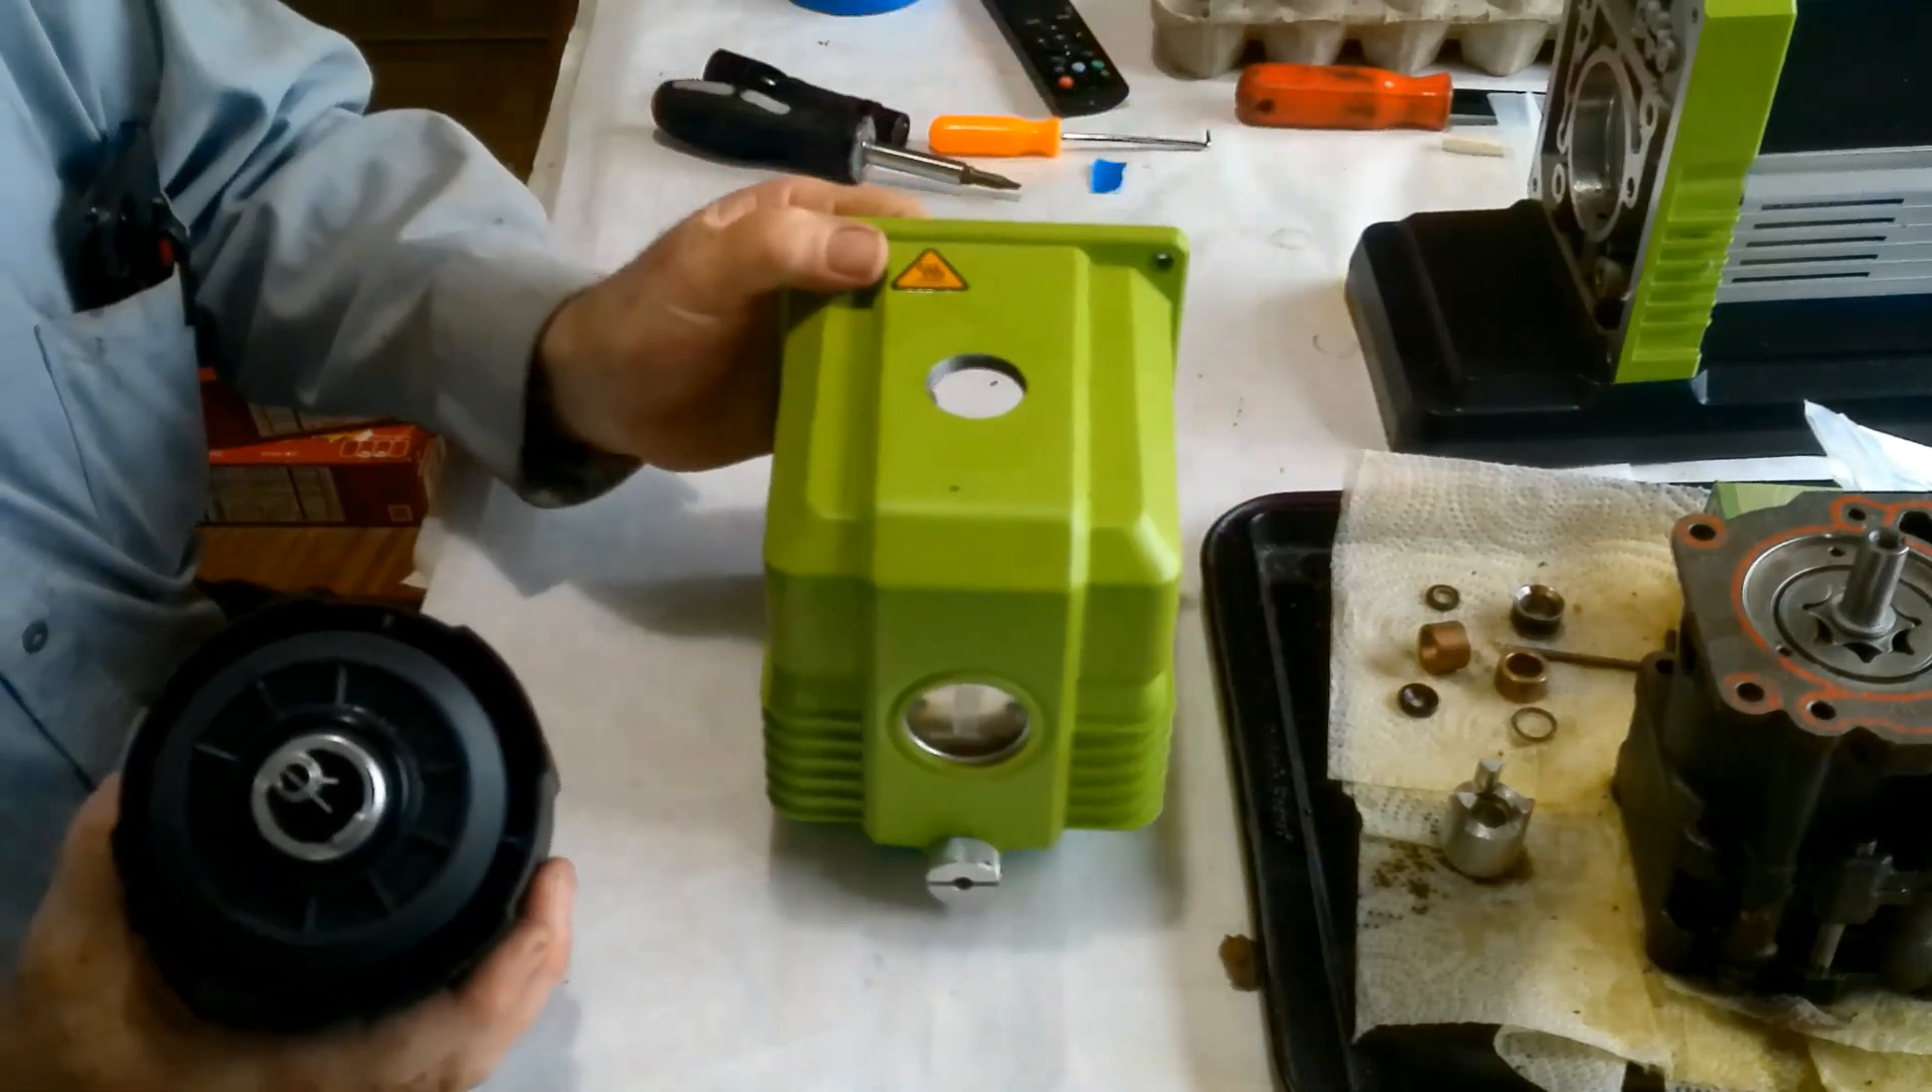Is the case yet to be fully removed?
No.